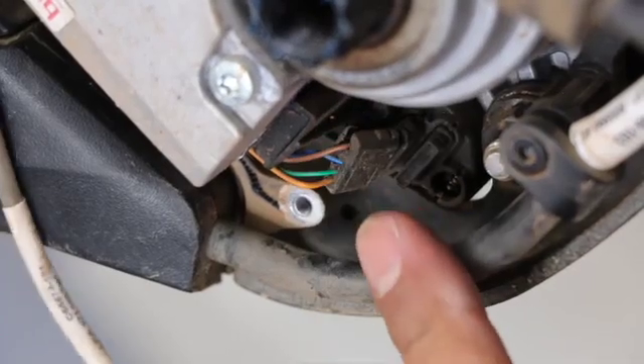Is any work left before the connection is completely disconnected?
Yes.